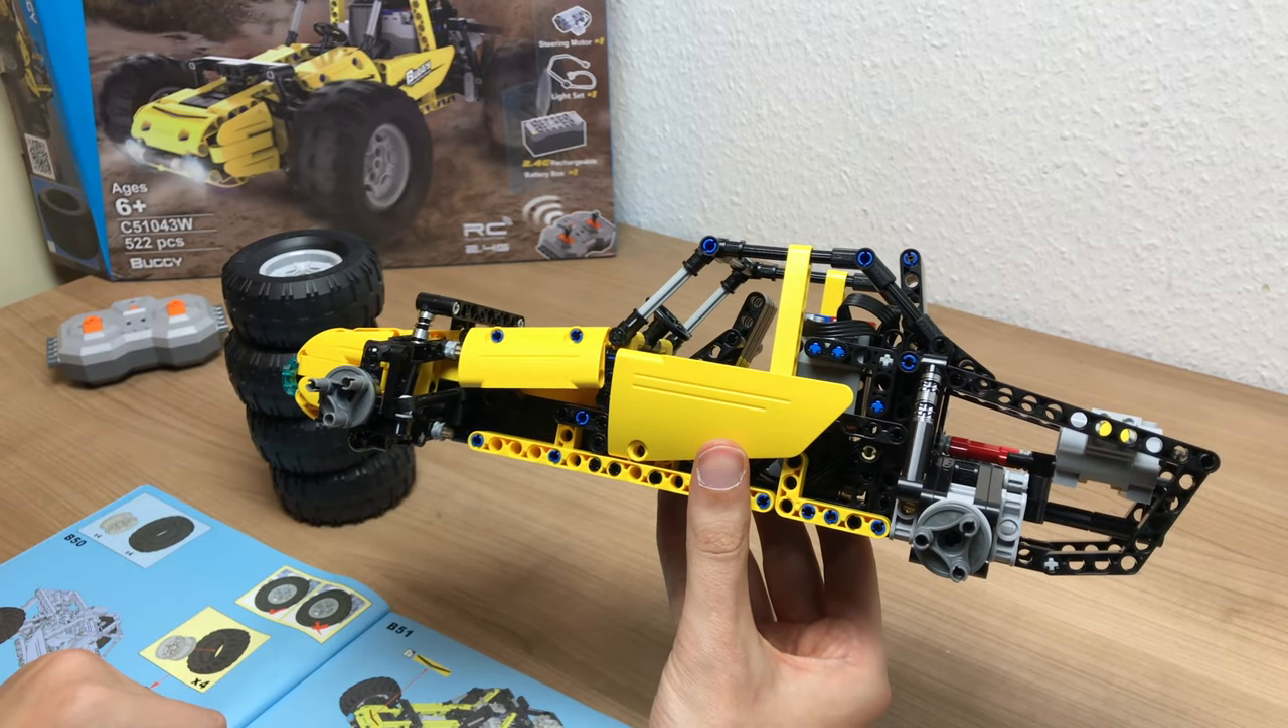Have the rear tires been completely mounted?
No.